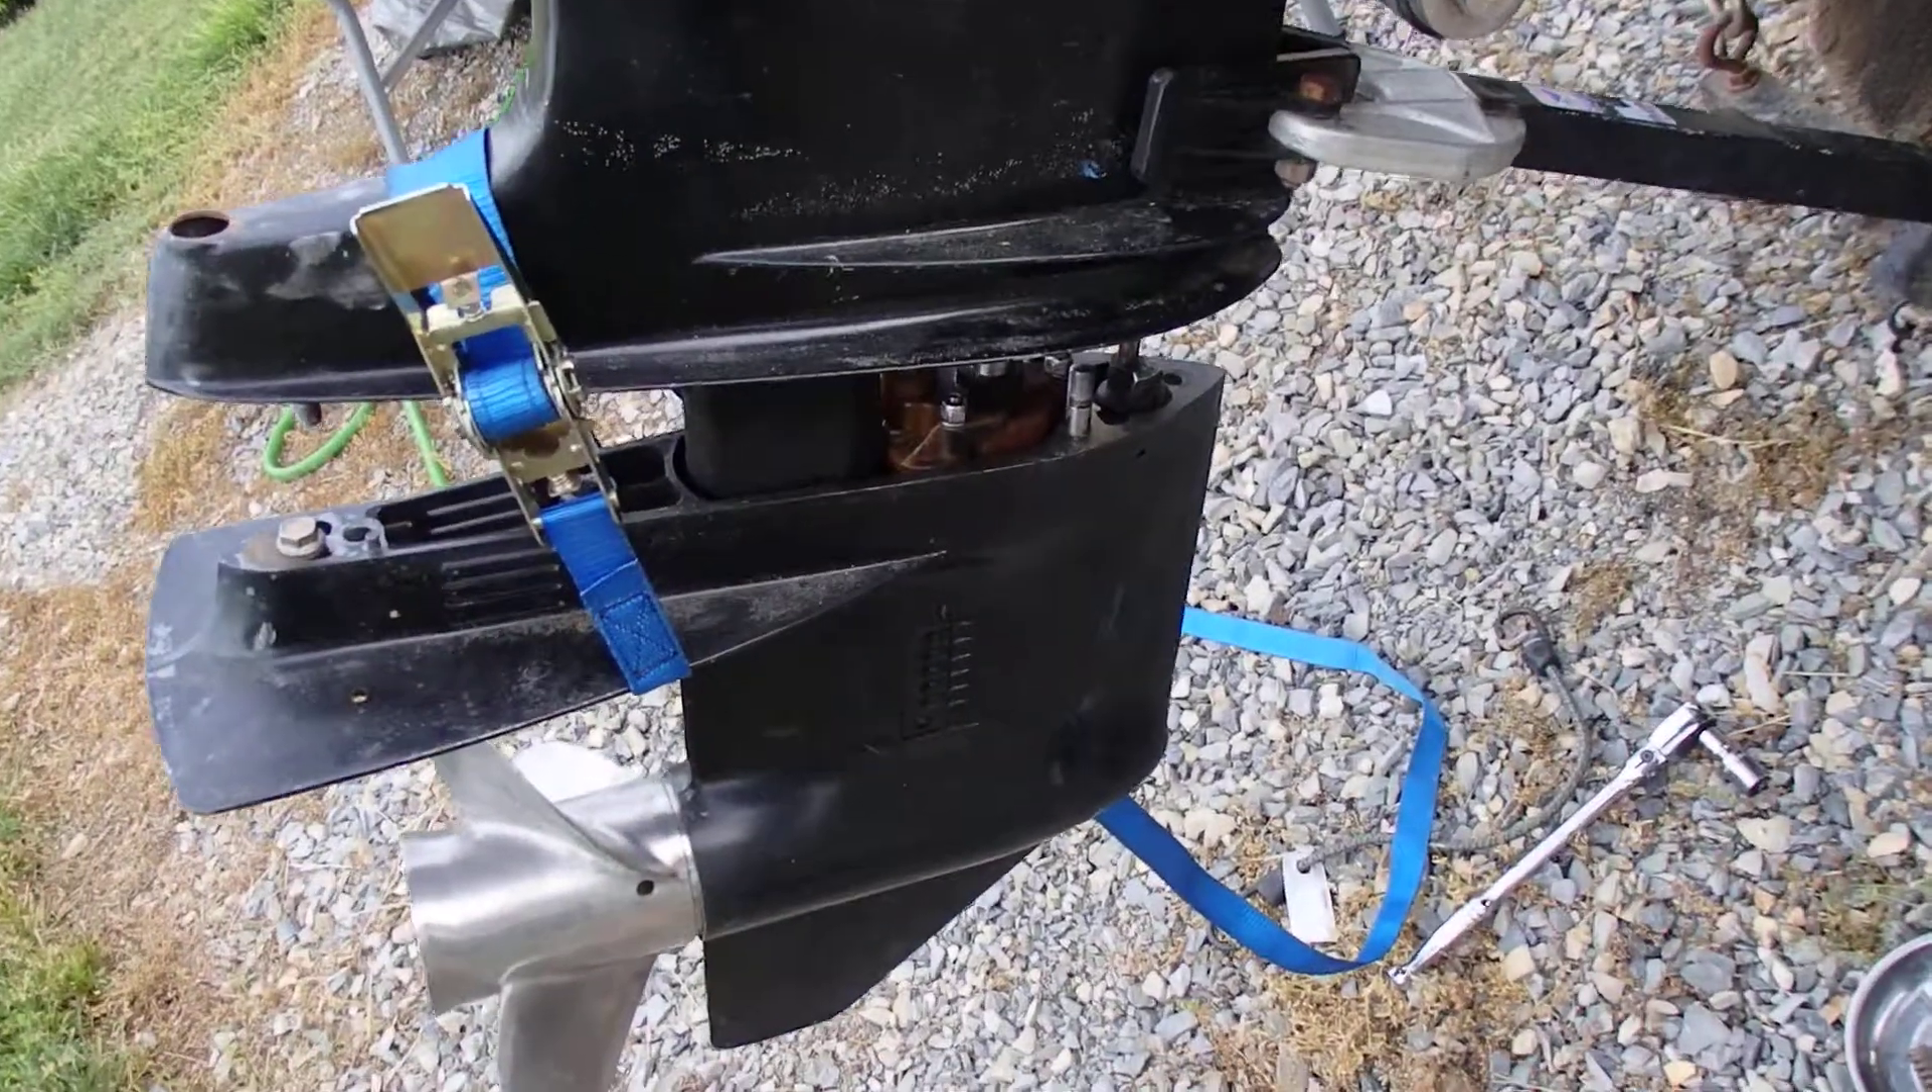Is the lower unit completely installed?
No.